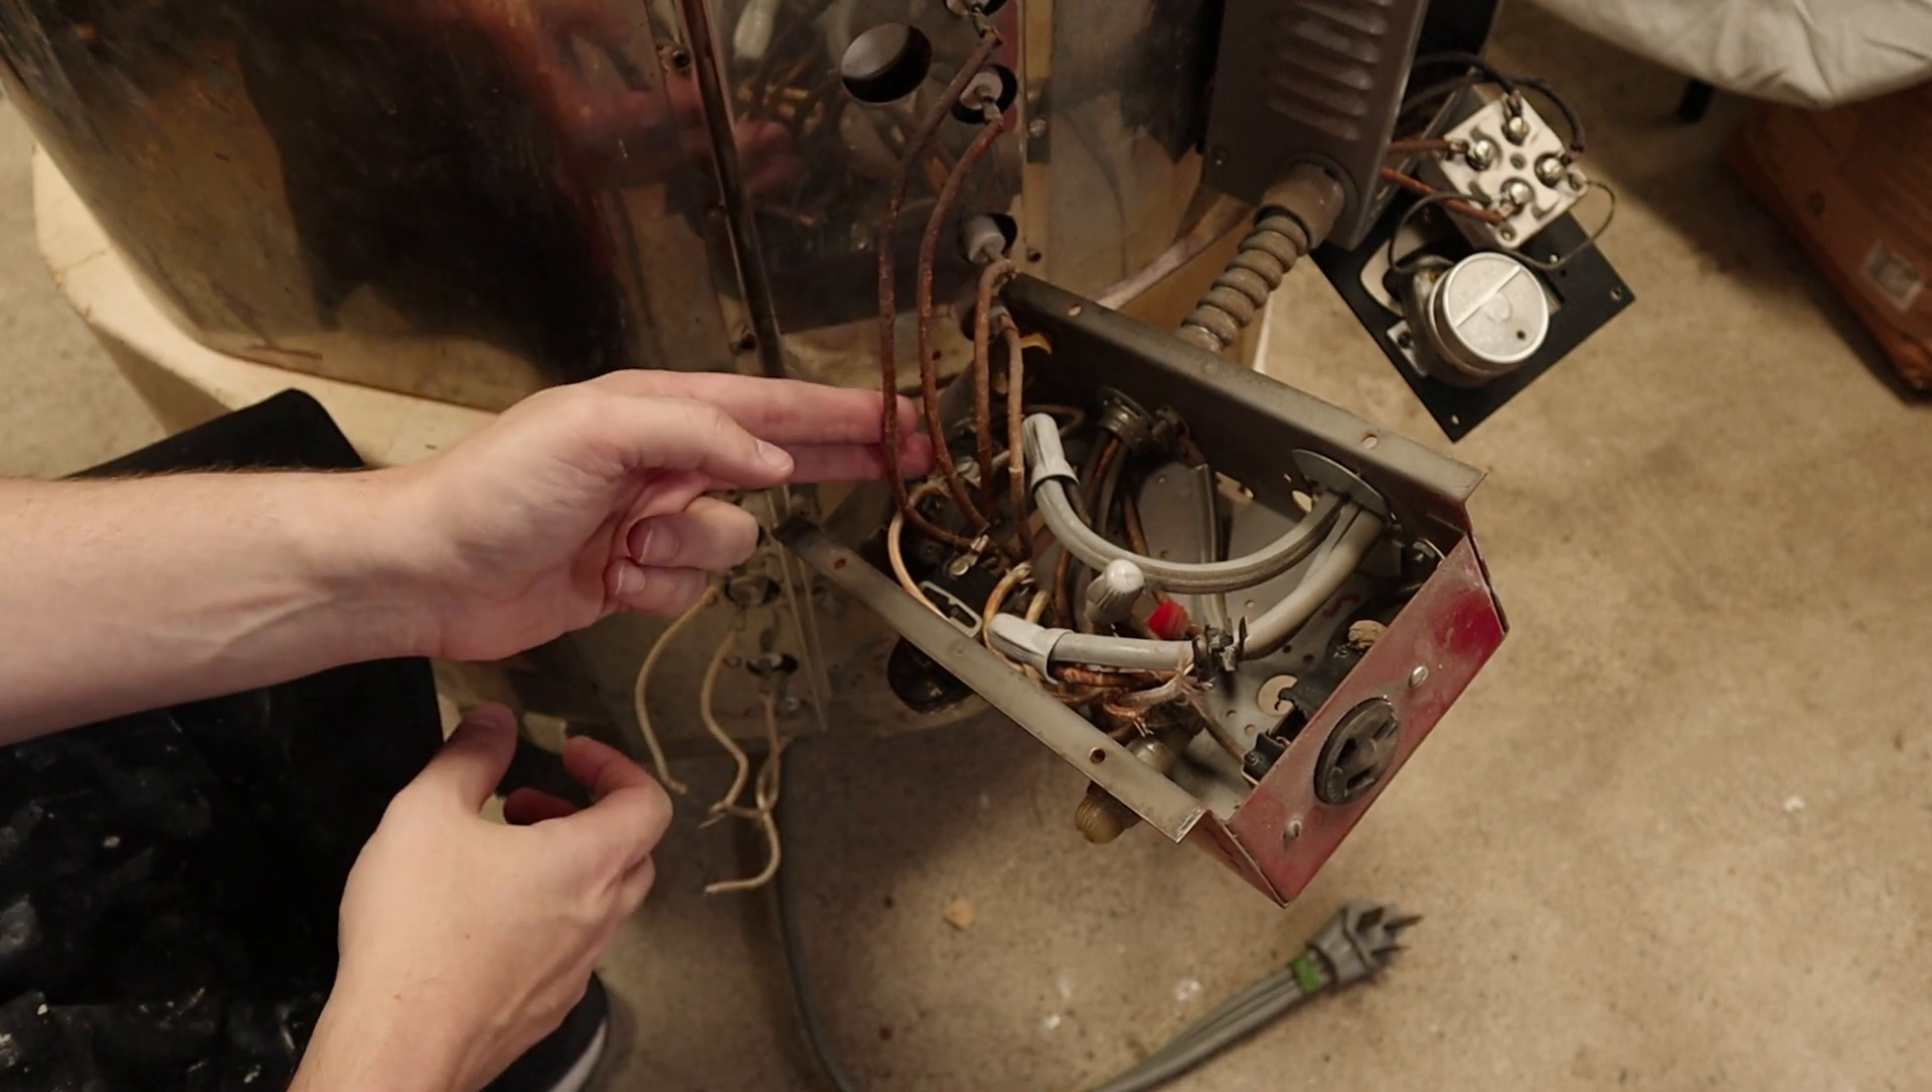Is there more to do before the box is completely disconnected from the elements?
Yes.